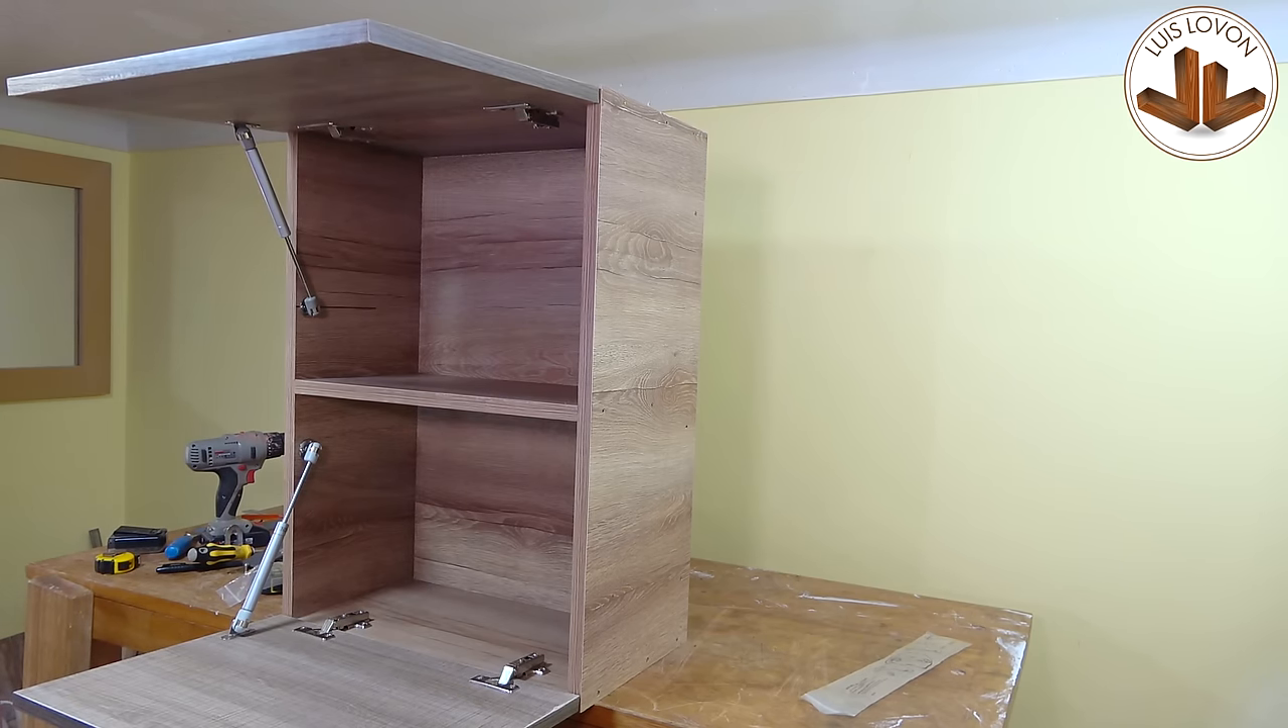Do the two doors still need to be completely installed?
No.